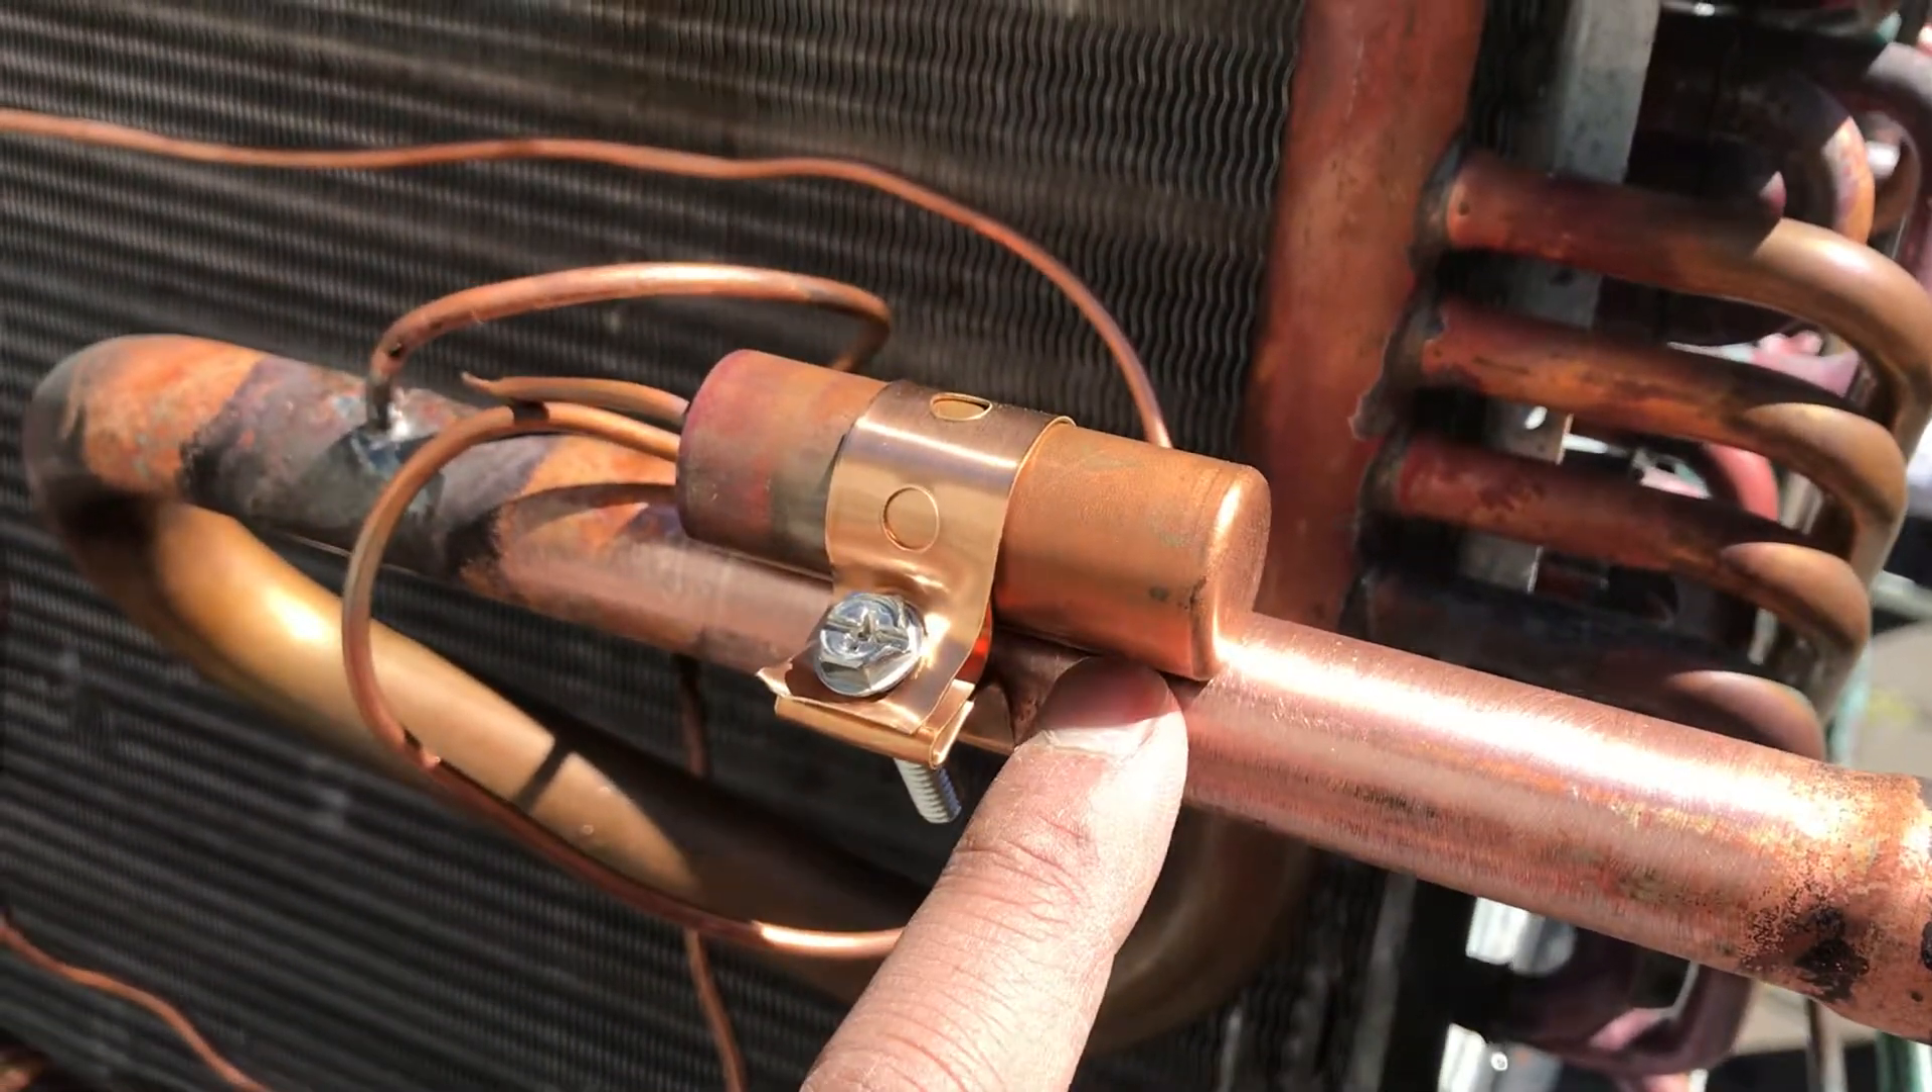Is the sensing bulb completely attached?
Yes.